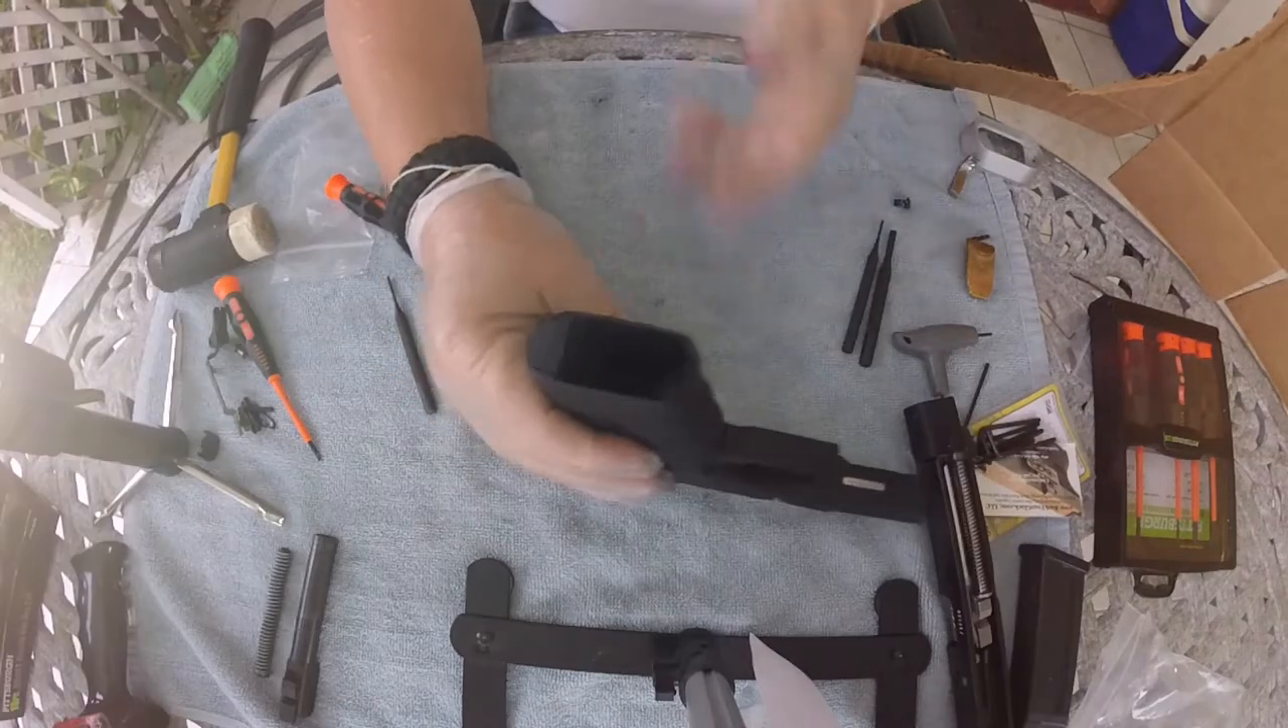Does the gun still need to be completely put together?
Yes.